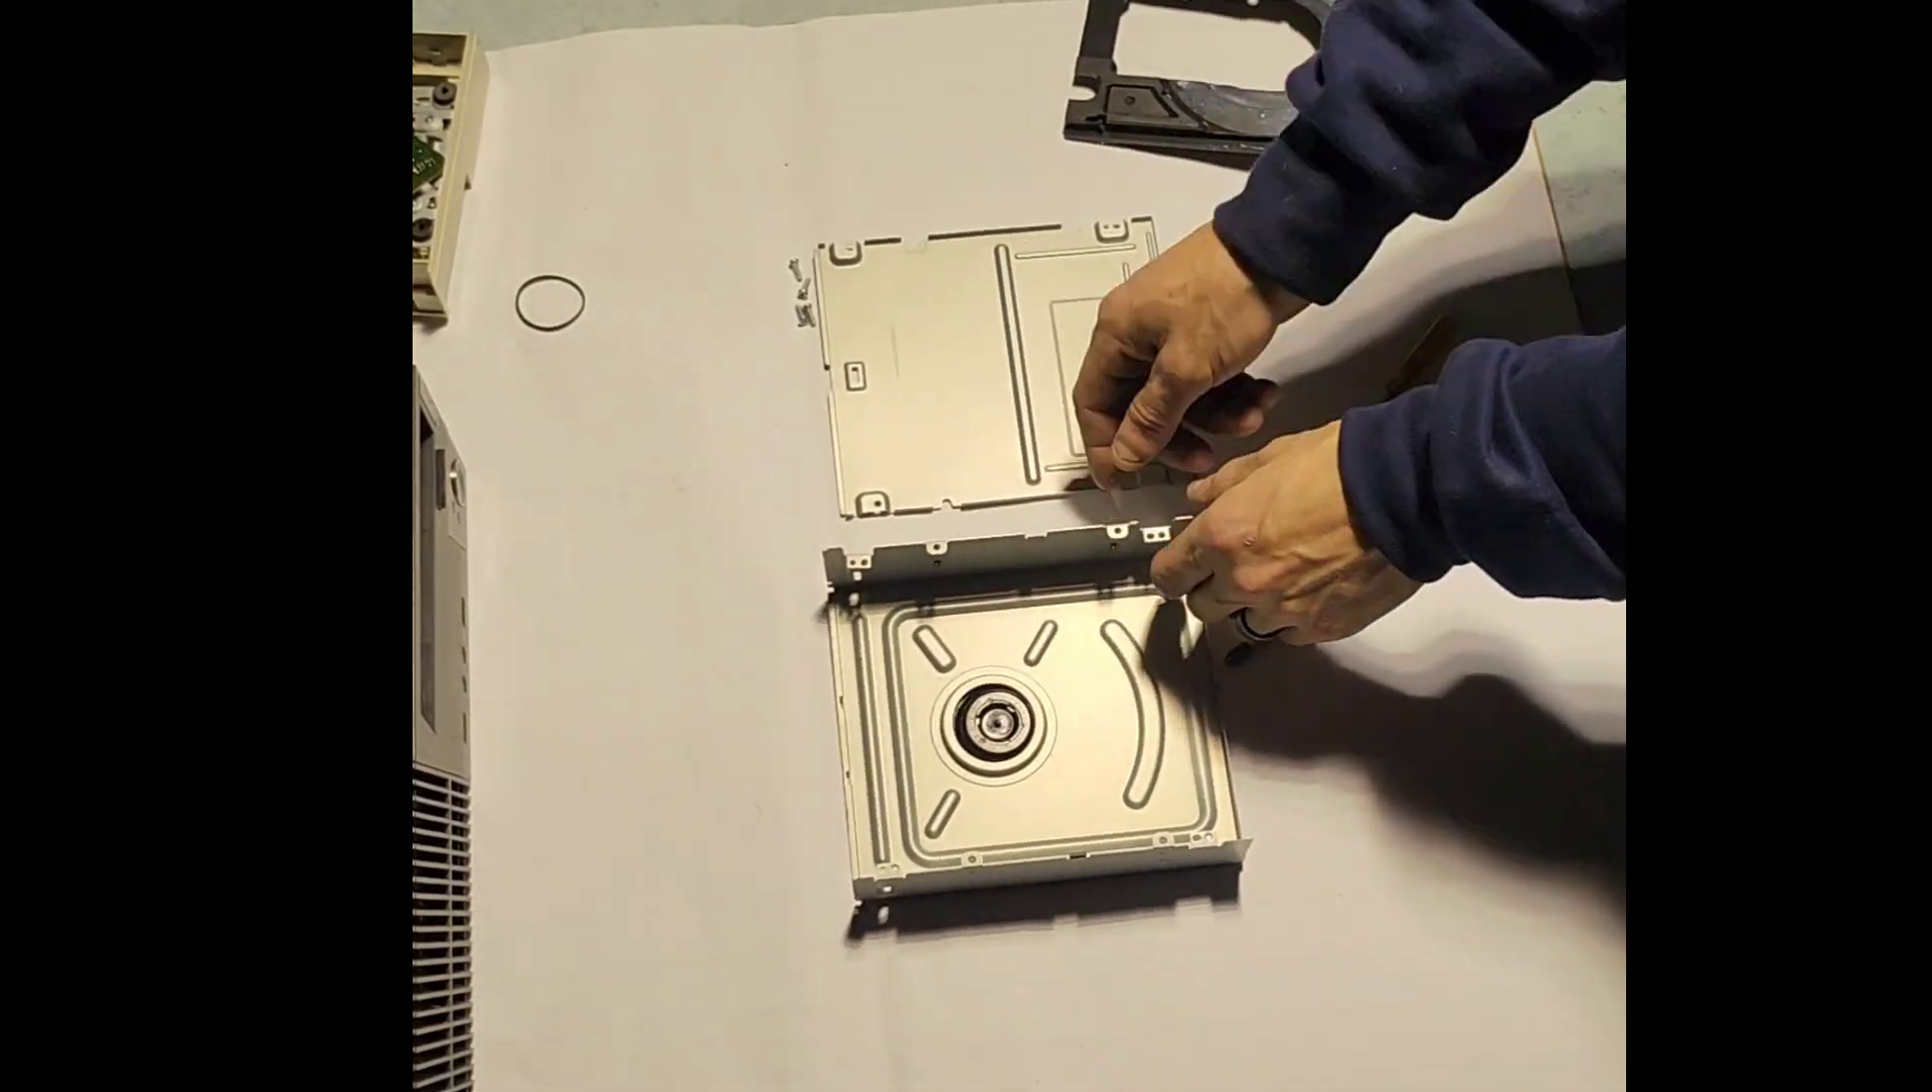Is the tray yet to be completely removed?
No.